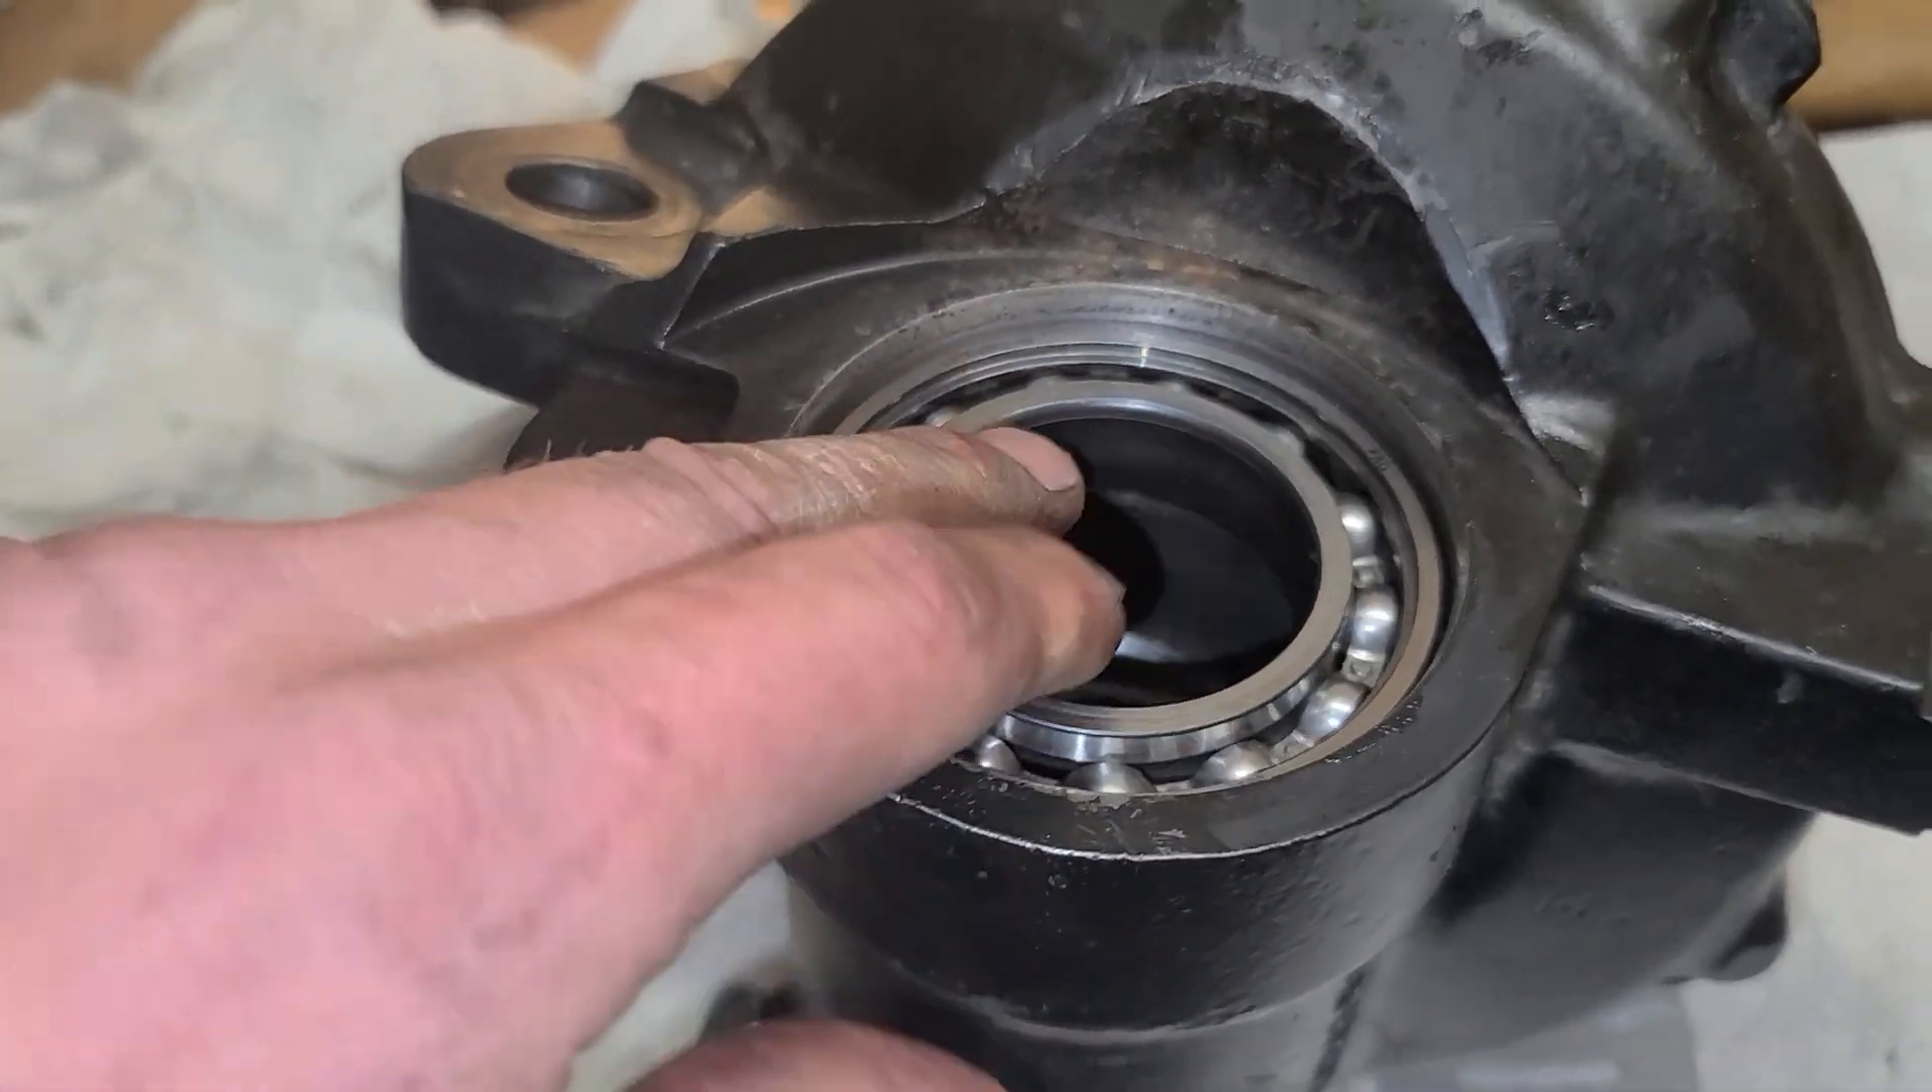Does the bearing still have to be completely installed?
No.